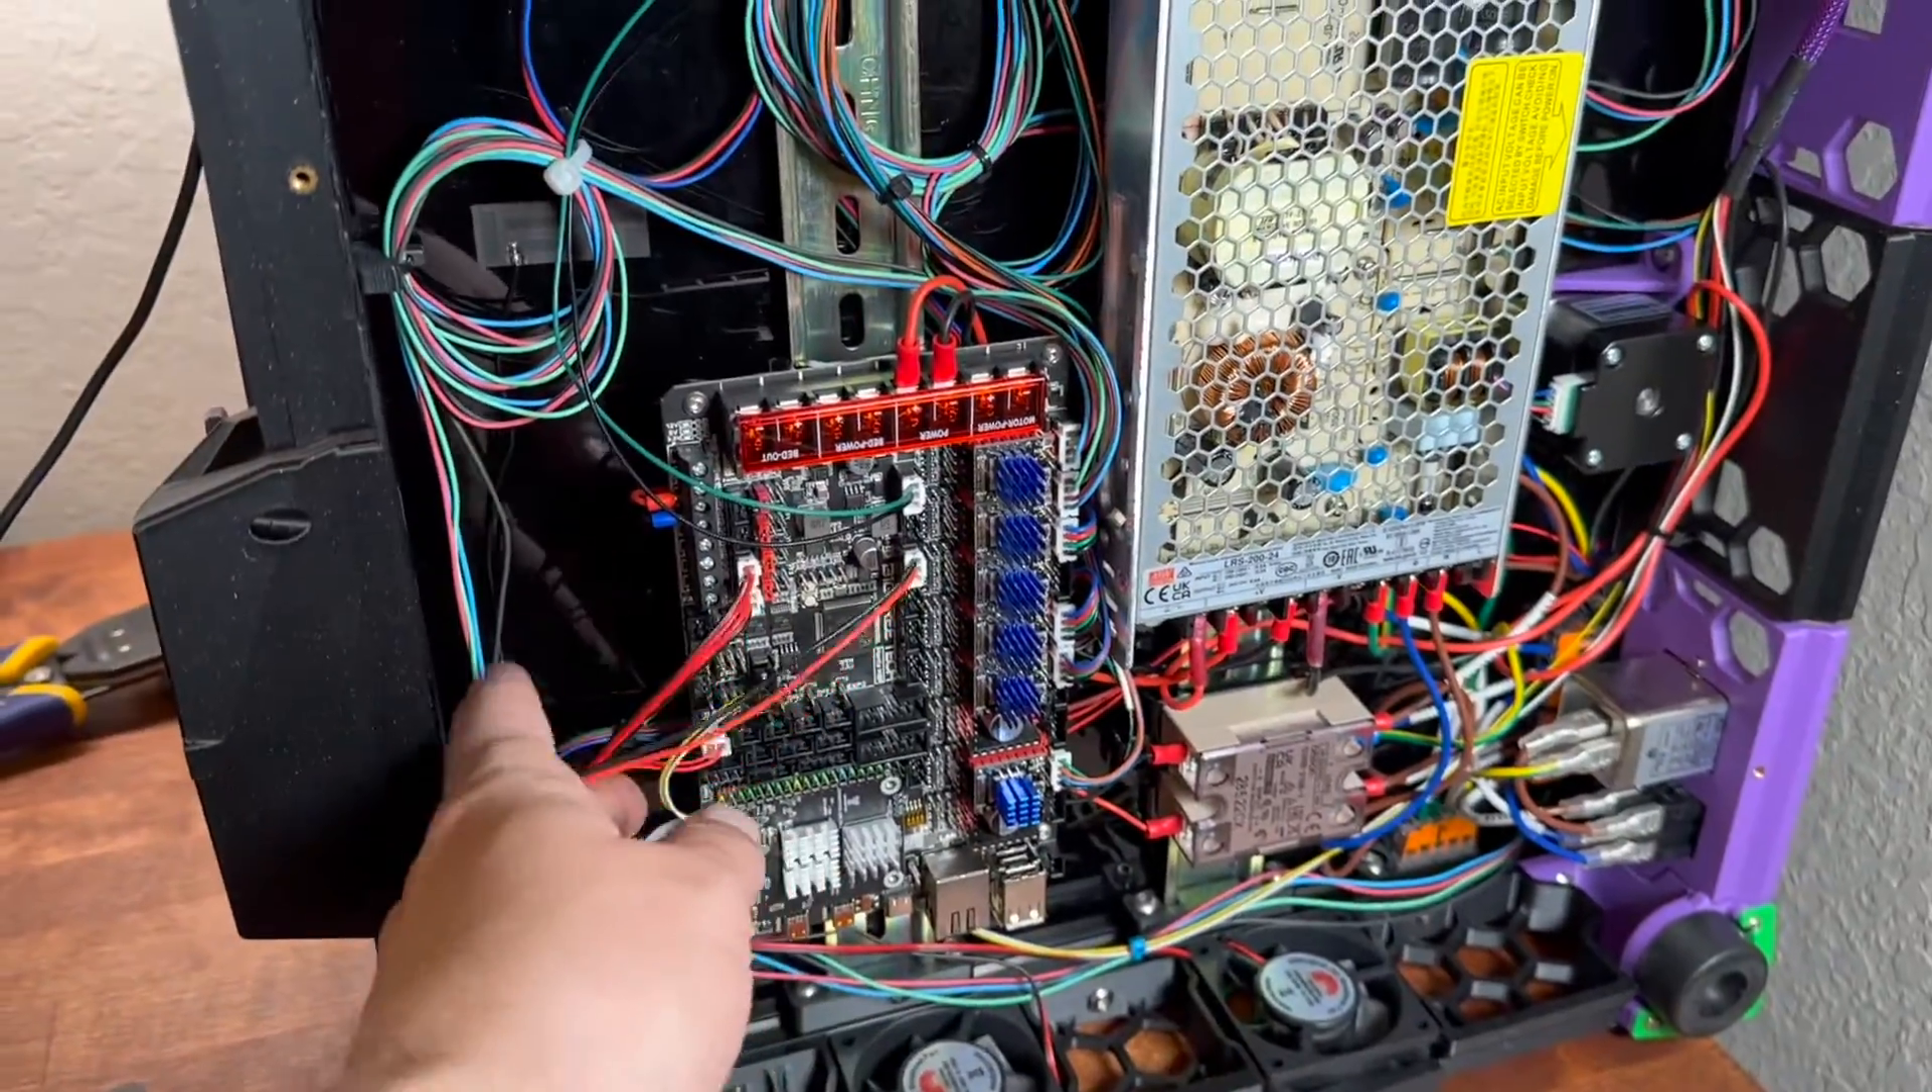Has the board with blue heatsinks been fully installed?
Yes.